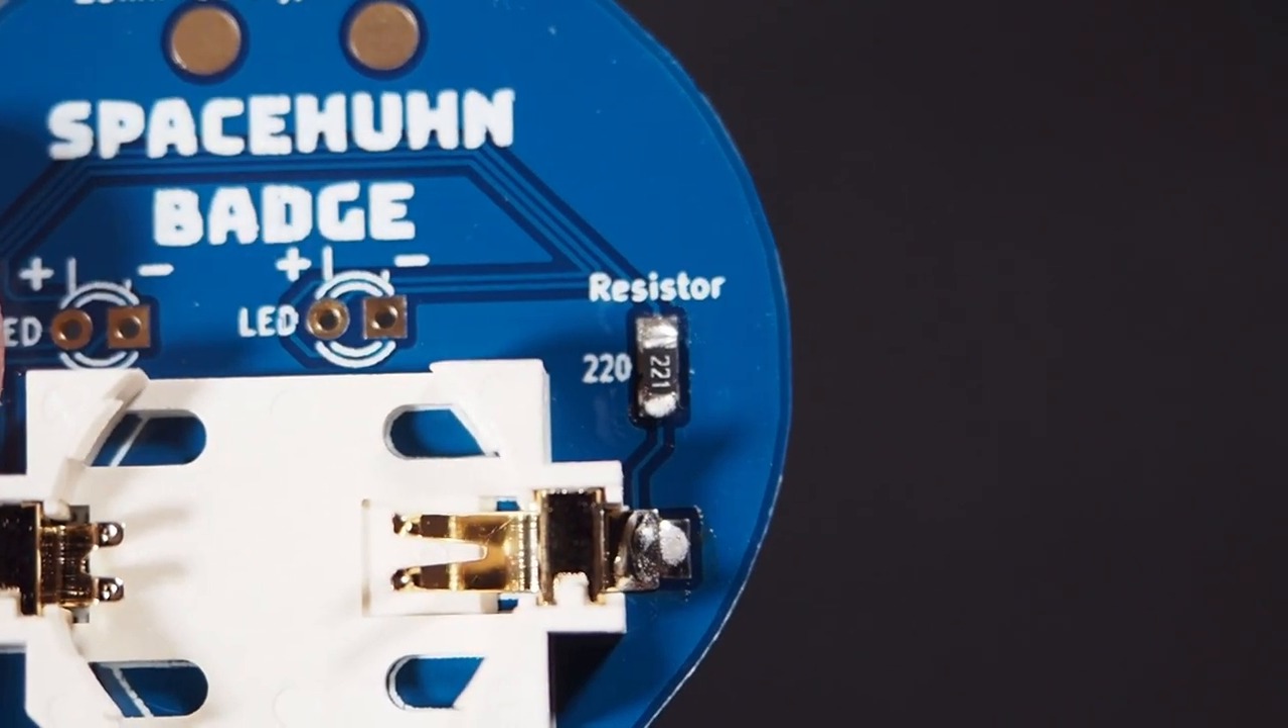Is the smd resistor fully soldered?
Yes.